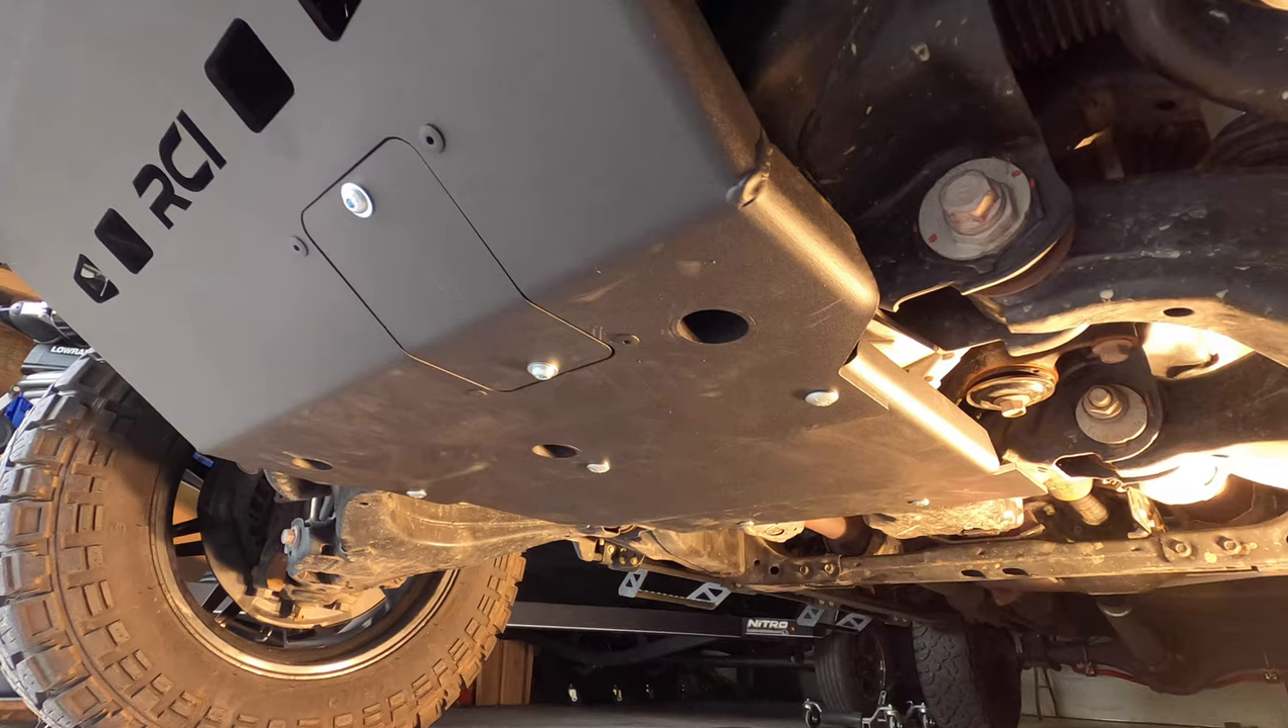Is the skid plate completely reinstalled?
Yes.